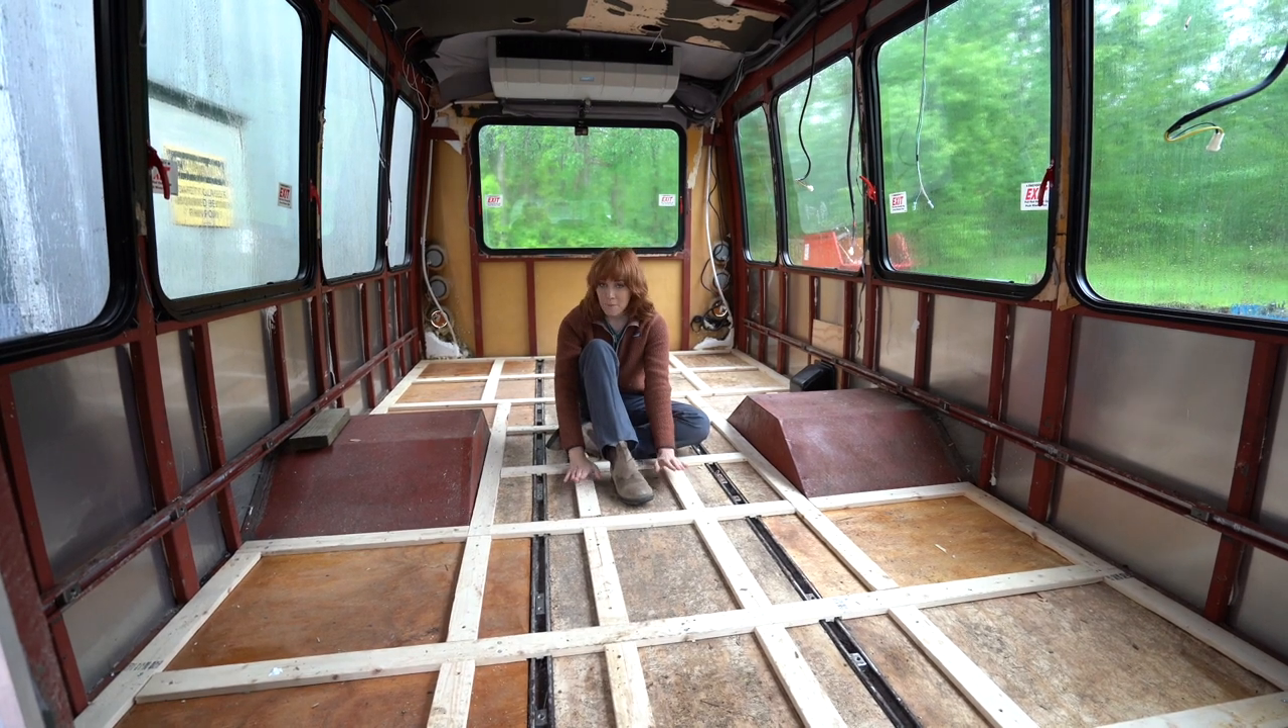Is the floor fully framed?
Yes.